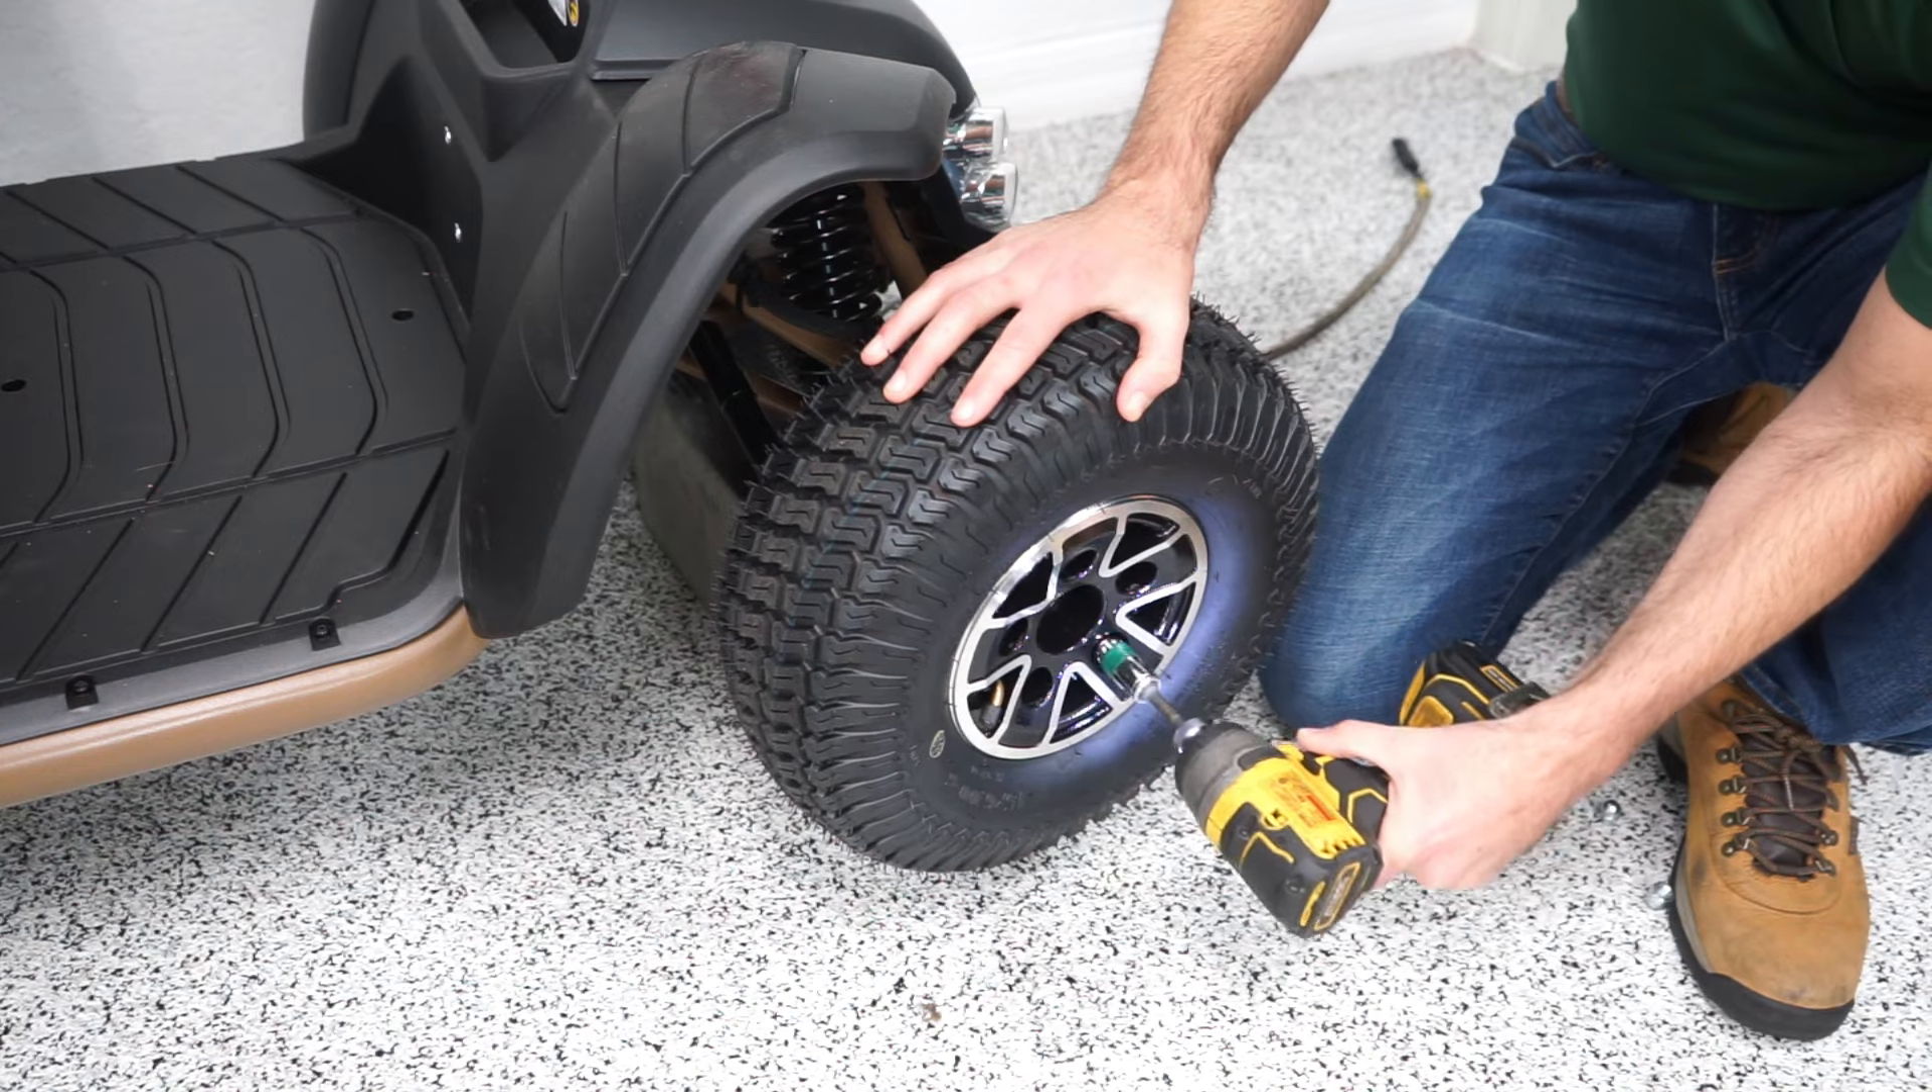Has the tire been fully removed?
No.